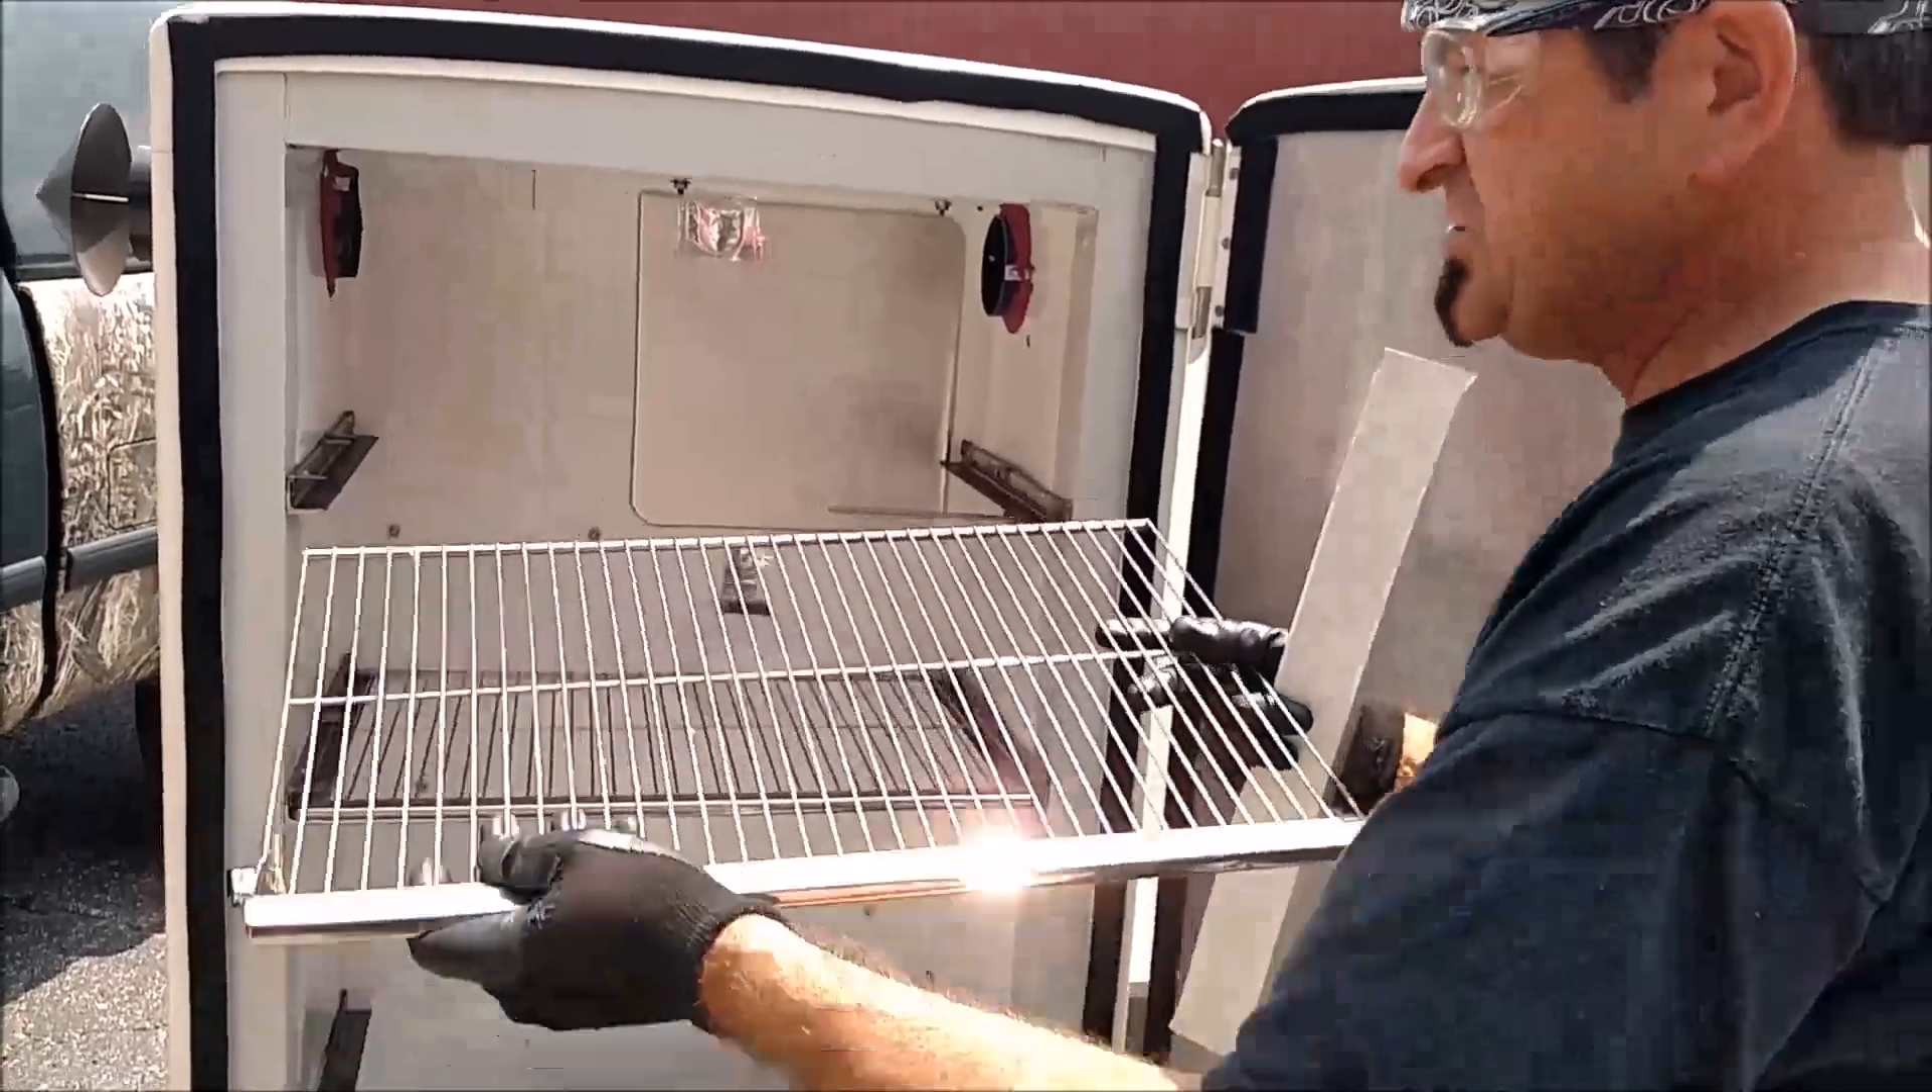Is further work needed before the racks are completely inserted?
Yes.